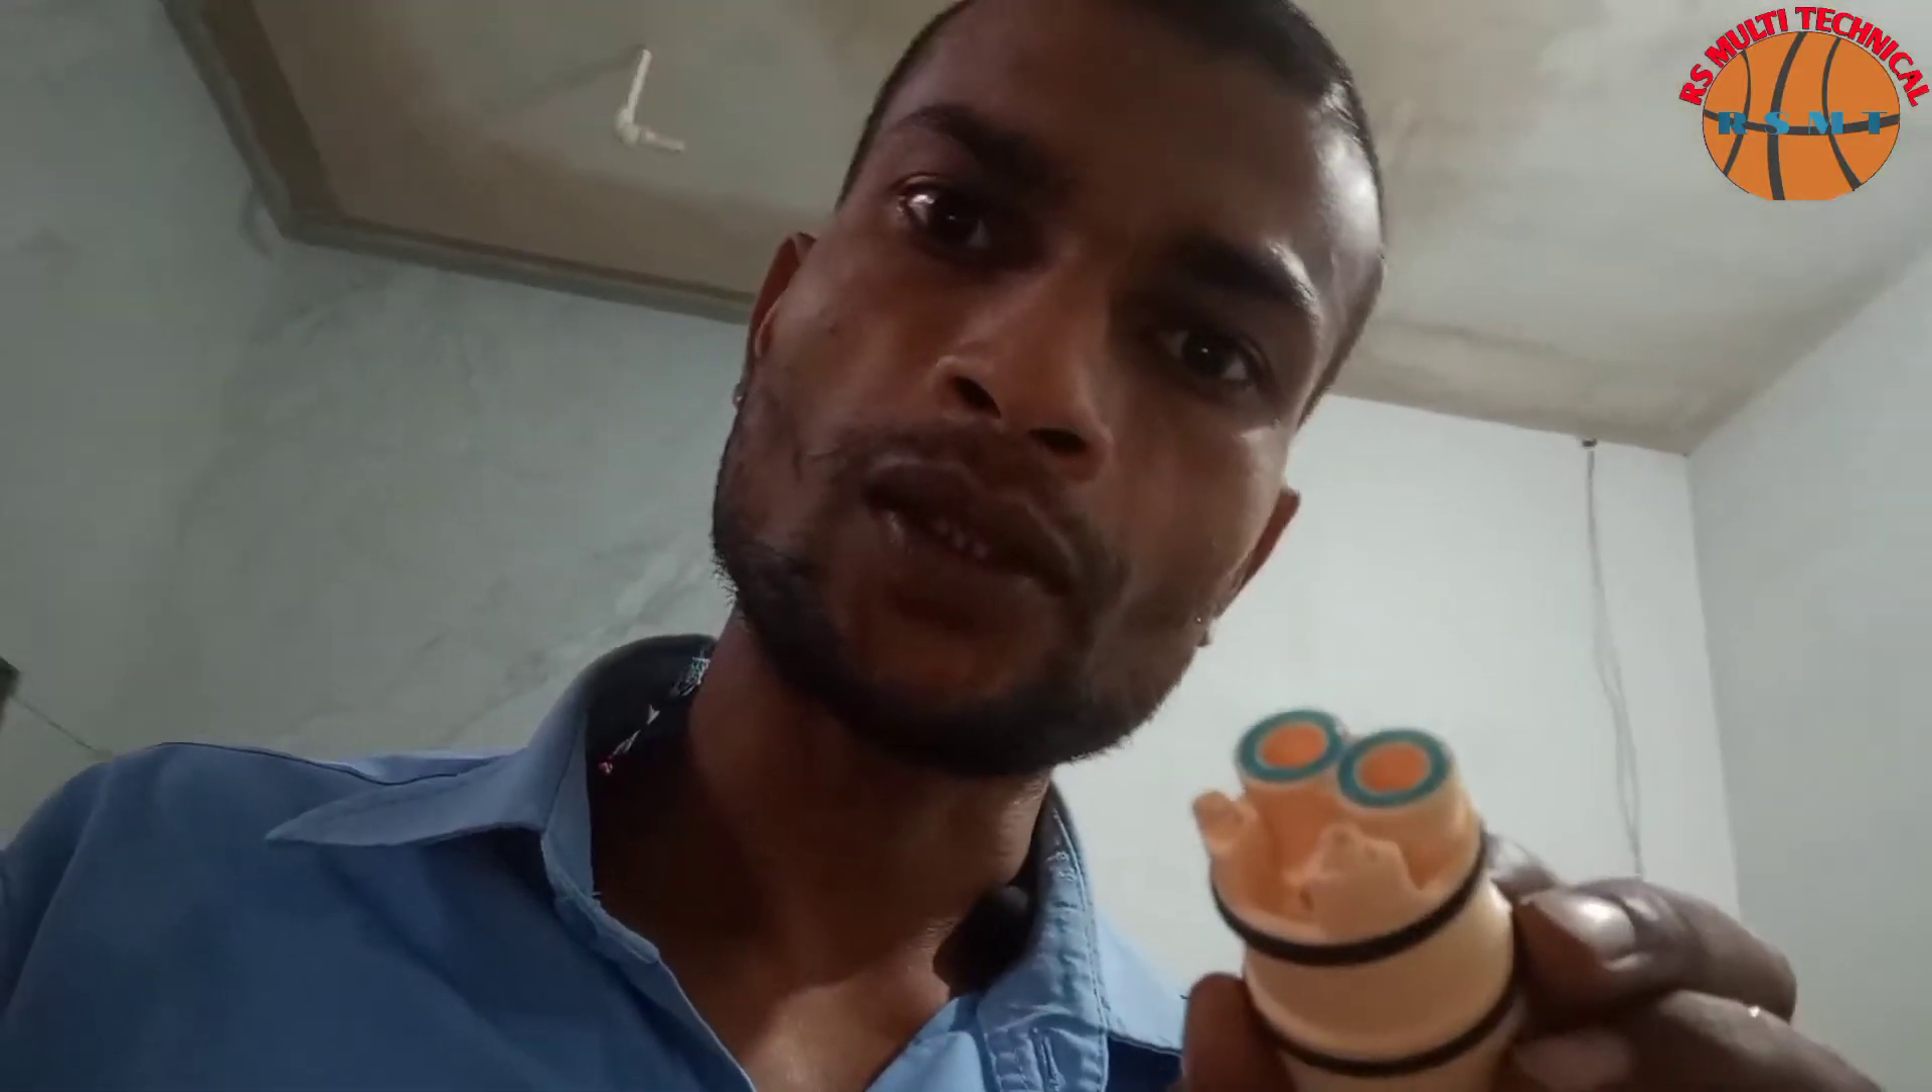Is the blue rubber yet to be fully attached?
No.